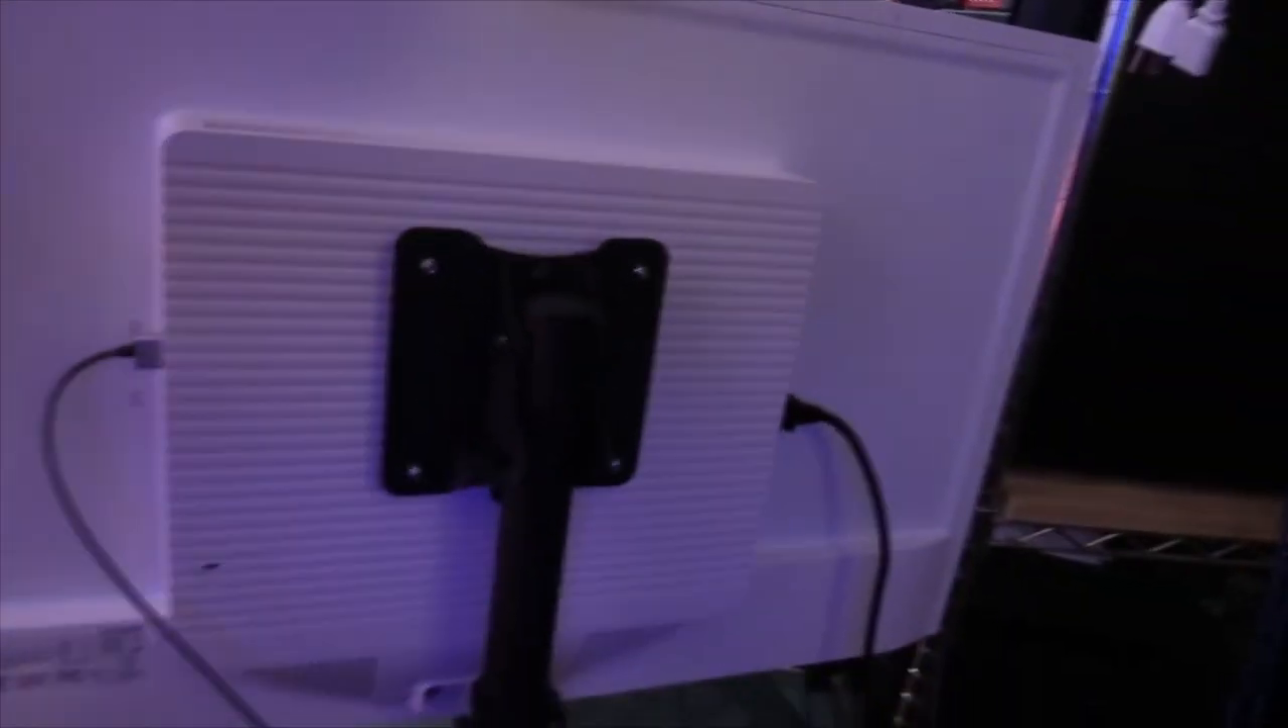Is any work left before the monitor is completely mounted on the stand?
No.